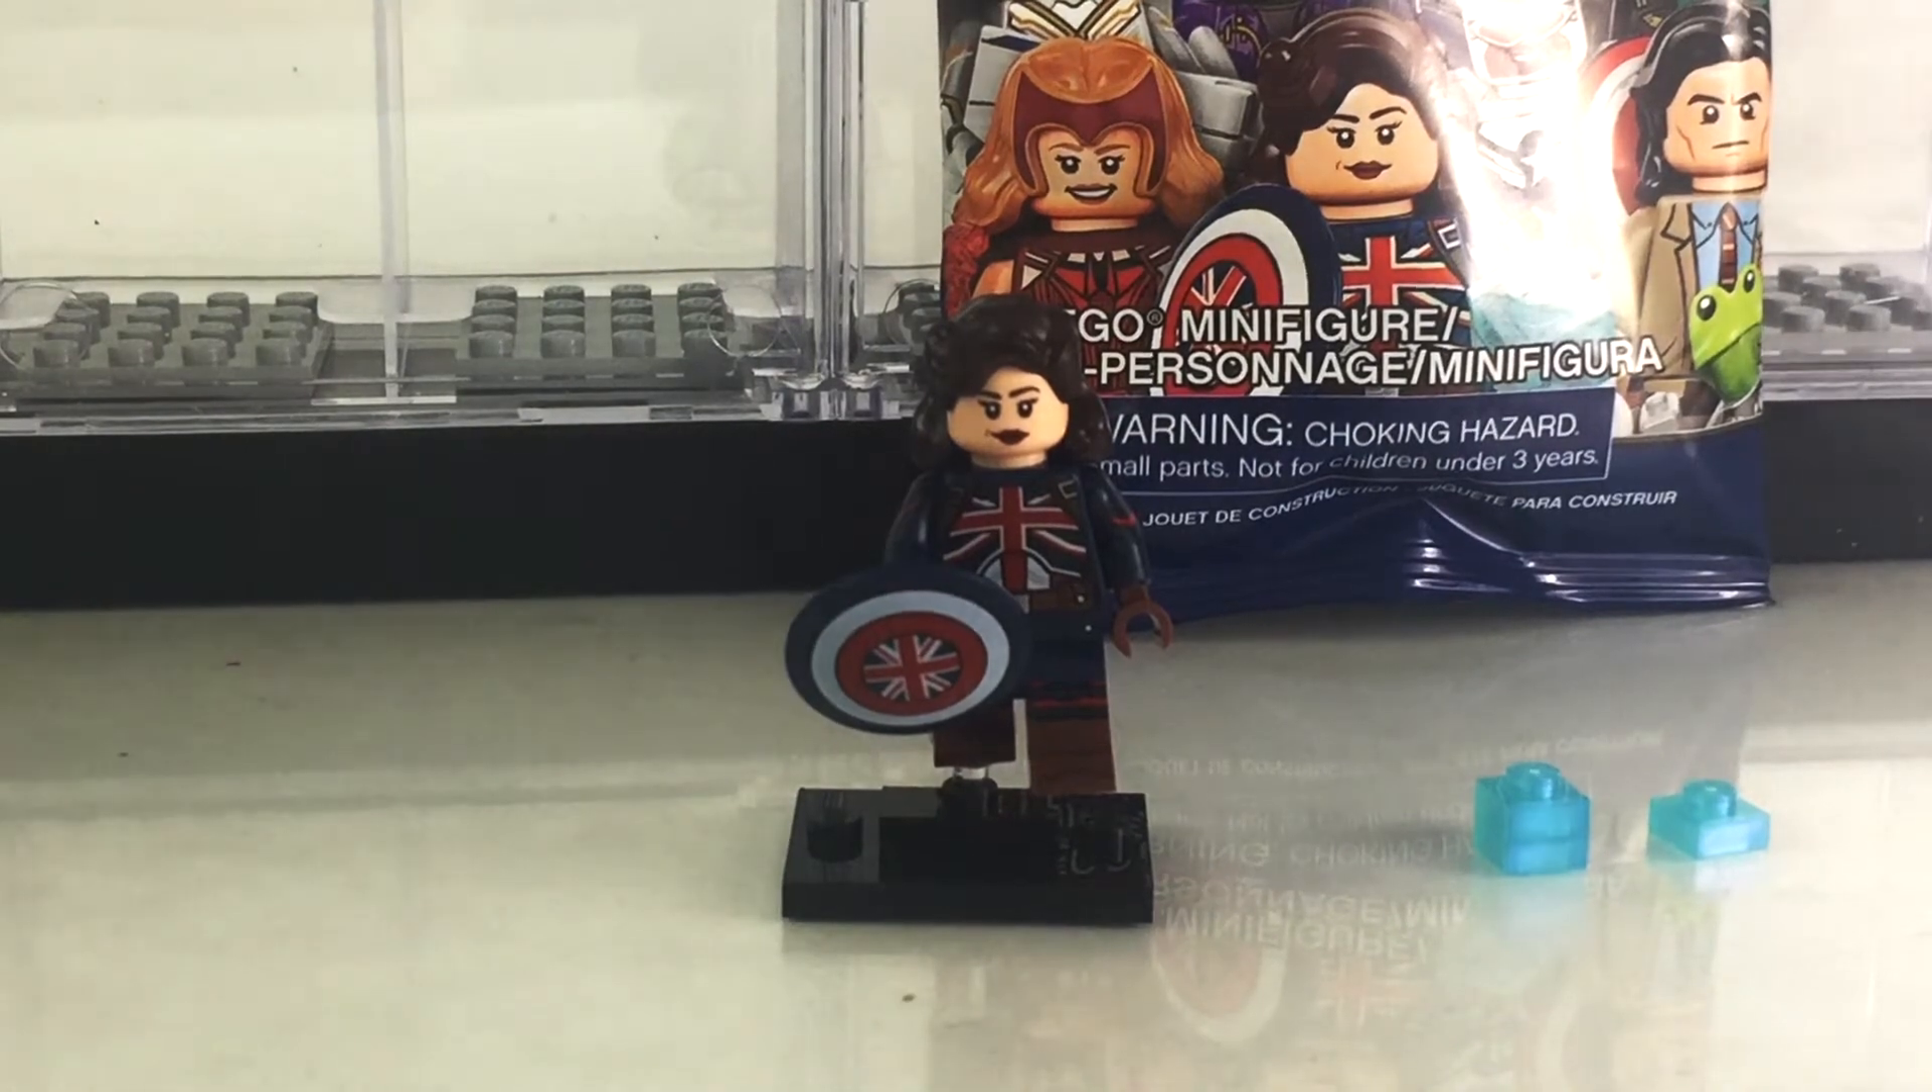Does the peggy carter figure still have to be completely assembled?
No.